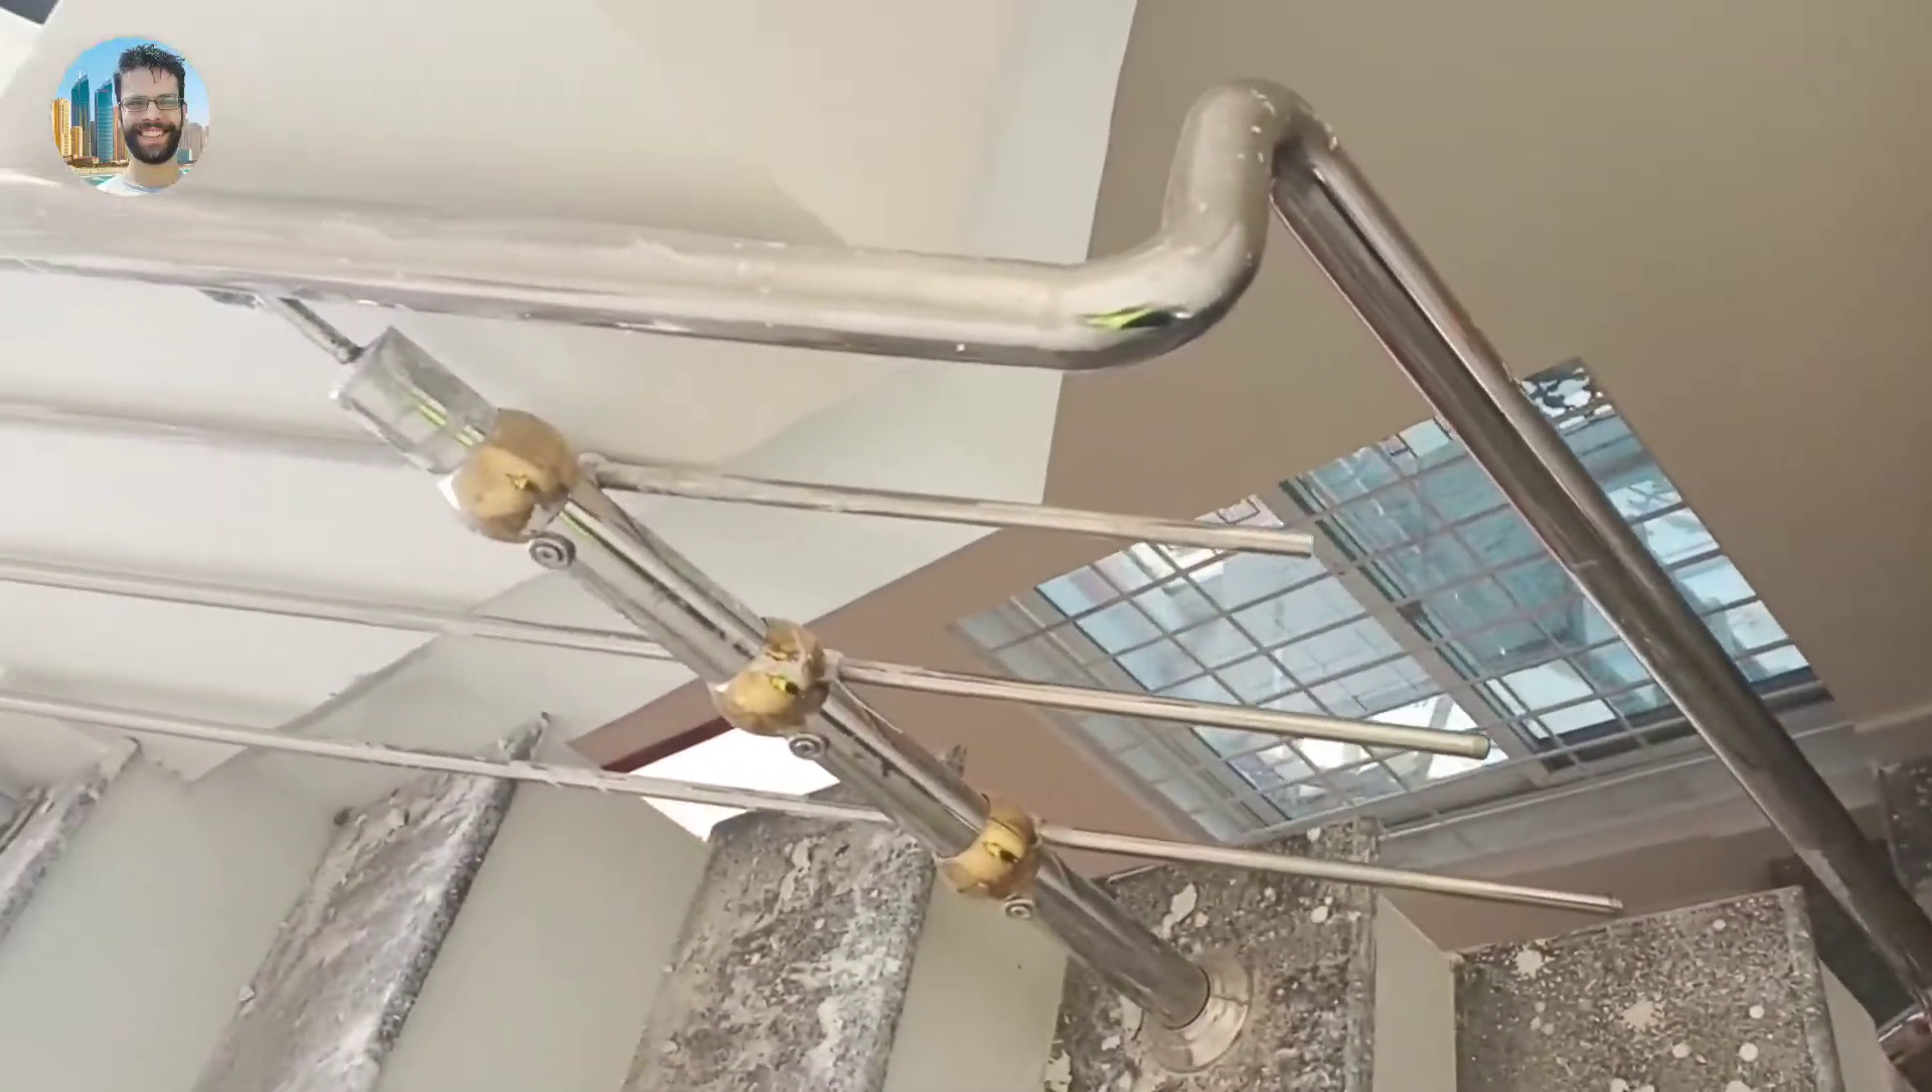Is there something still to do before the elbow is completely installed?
No.